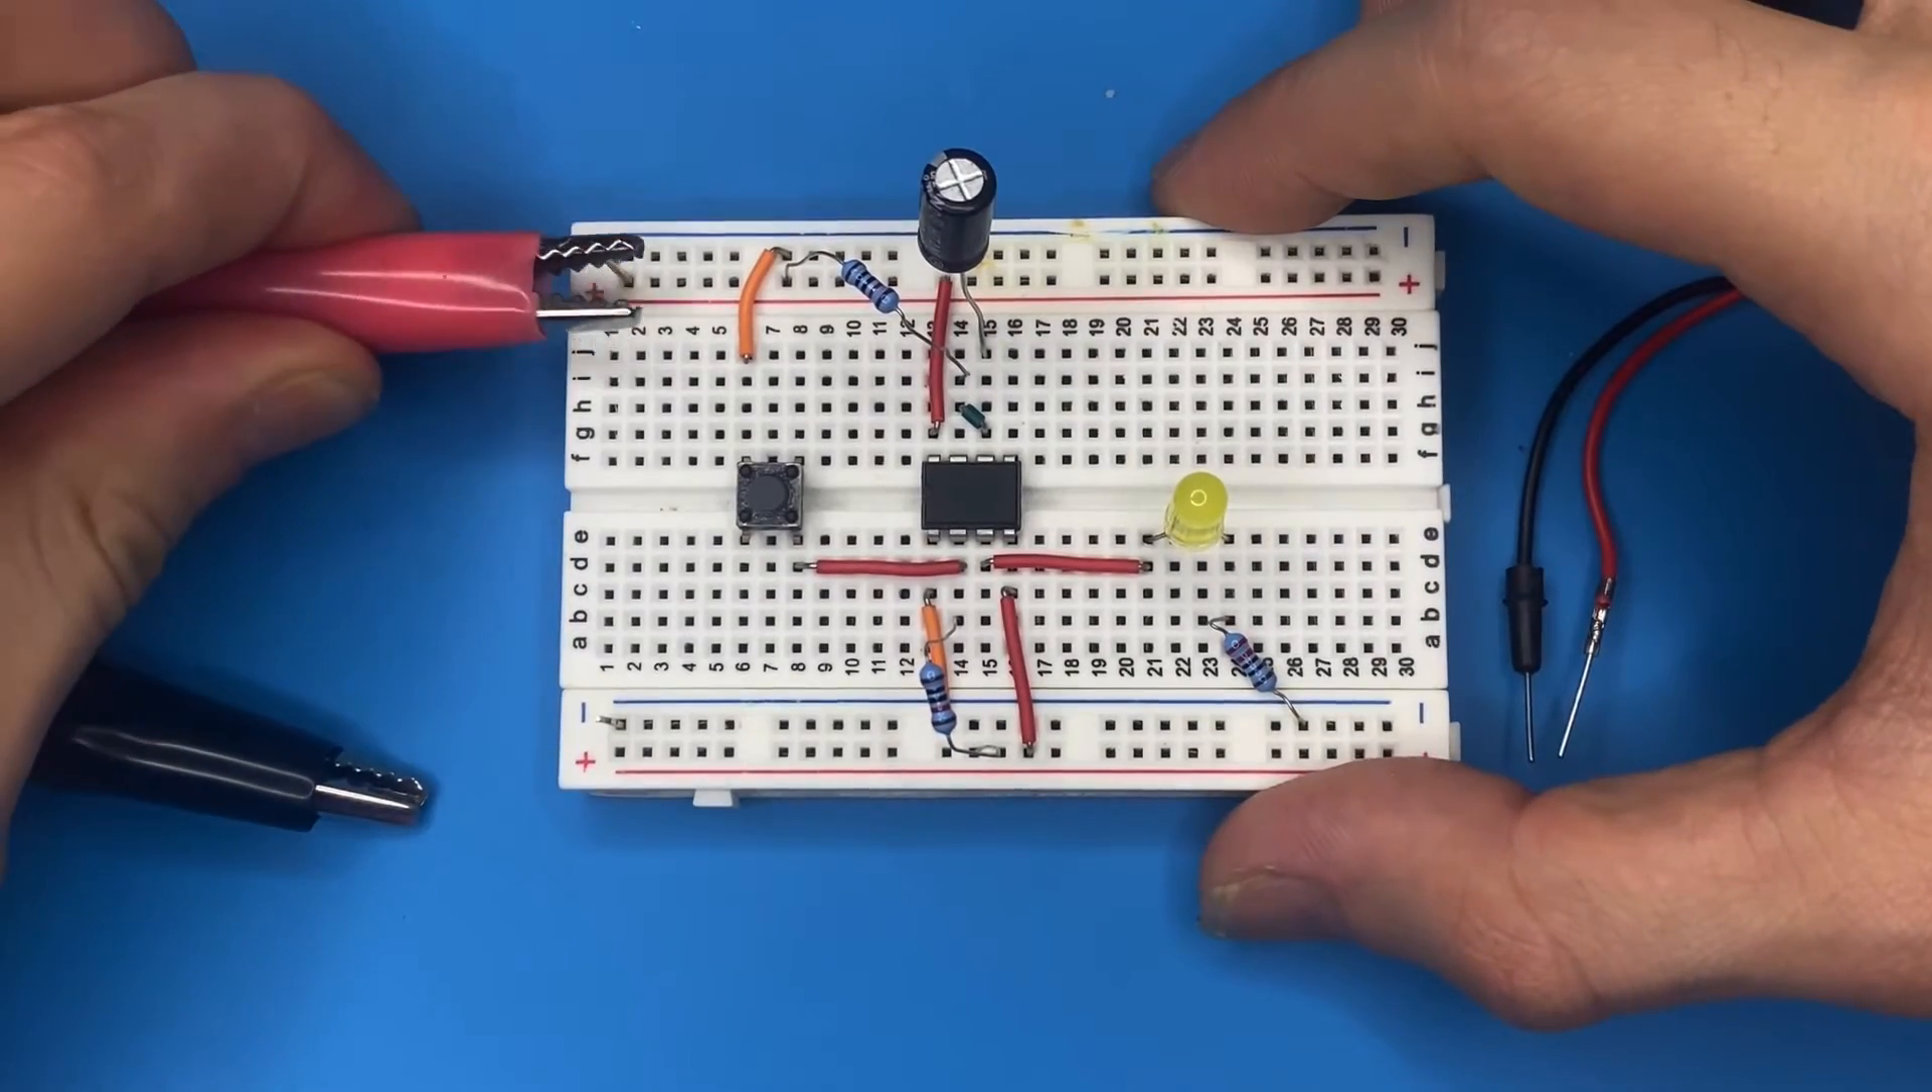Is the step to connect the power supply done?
No.